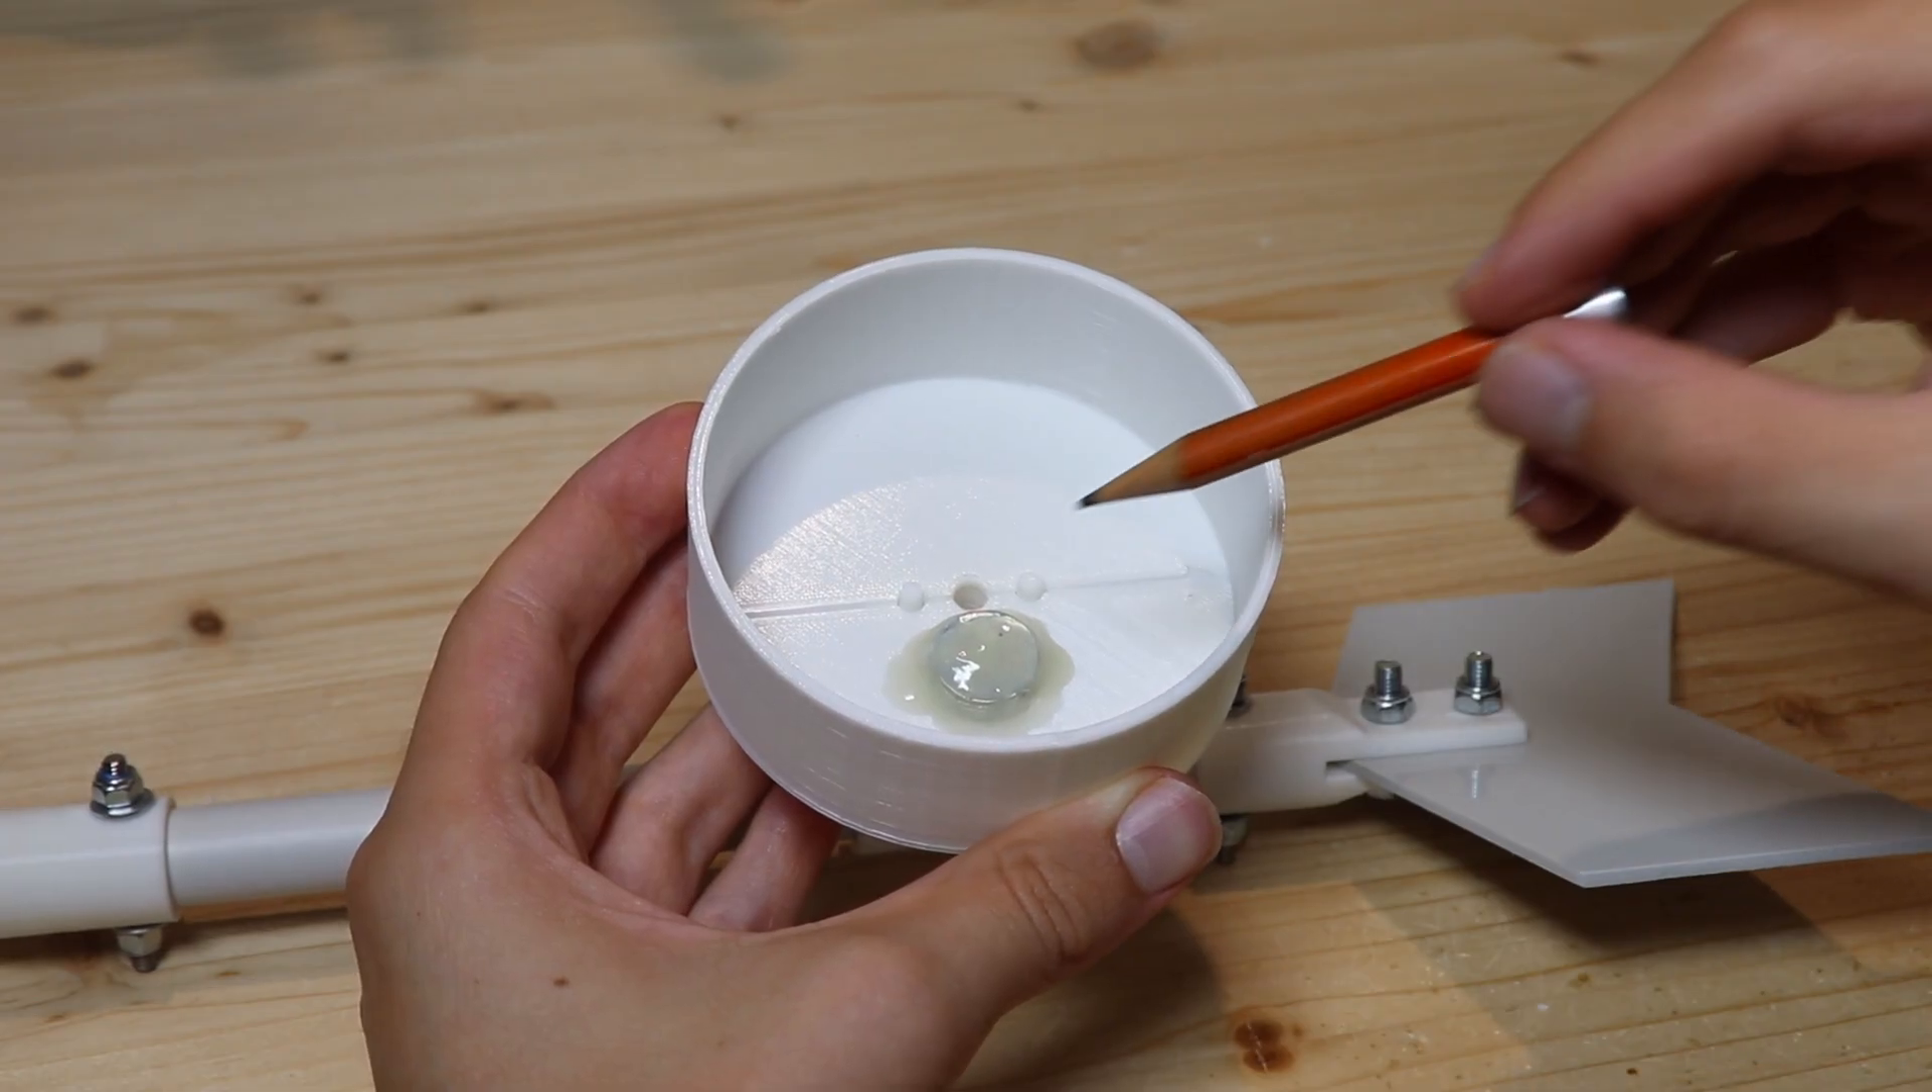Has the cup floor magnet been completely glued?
Yes.